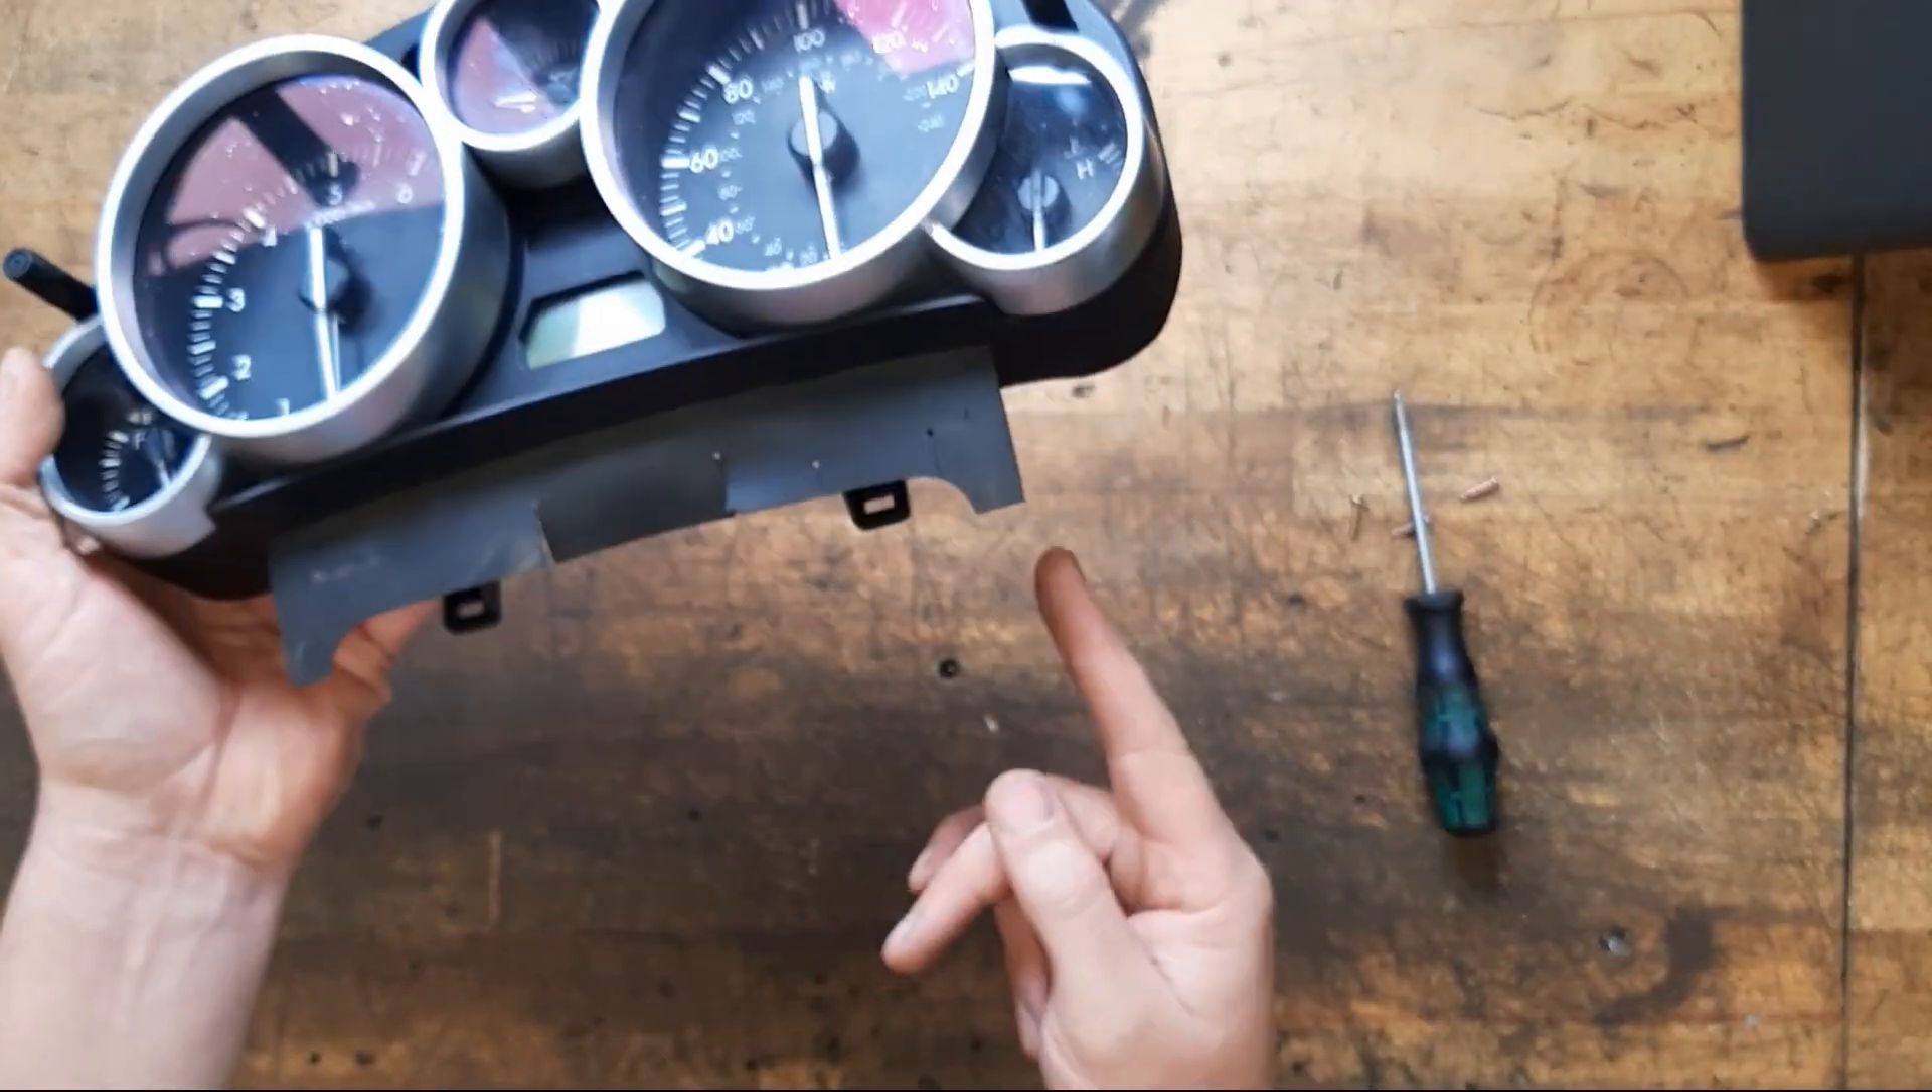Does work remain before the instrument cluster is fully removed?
No.